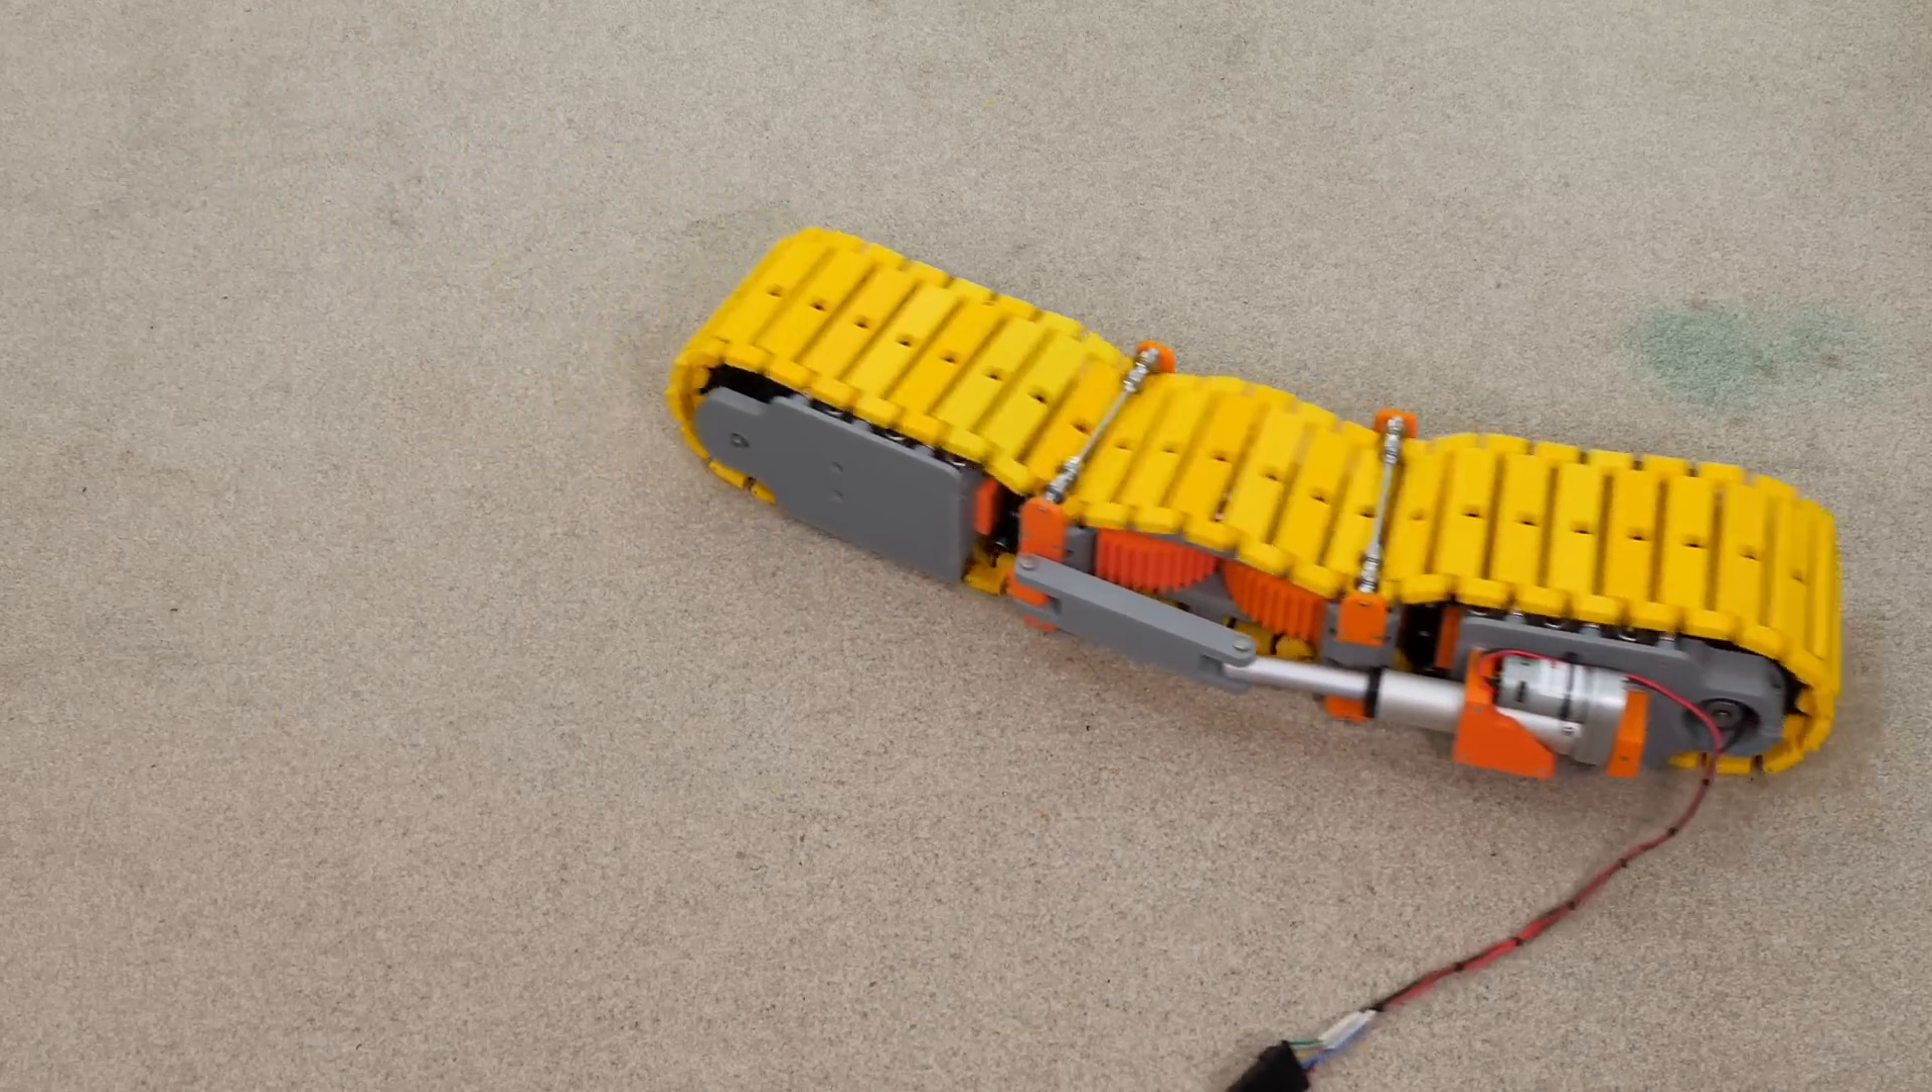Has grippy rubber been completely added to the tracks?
No.